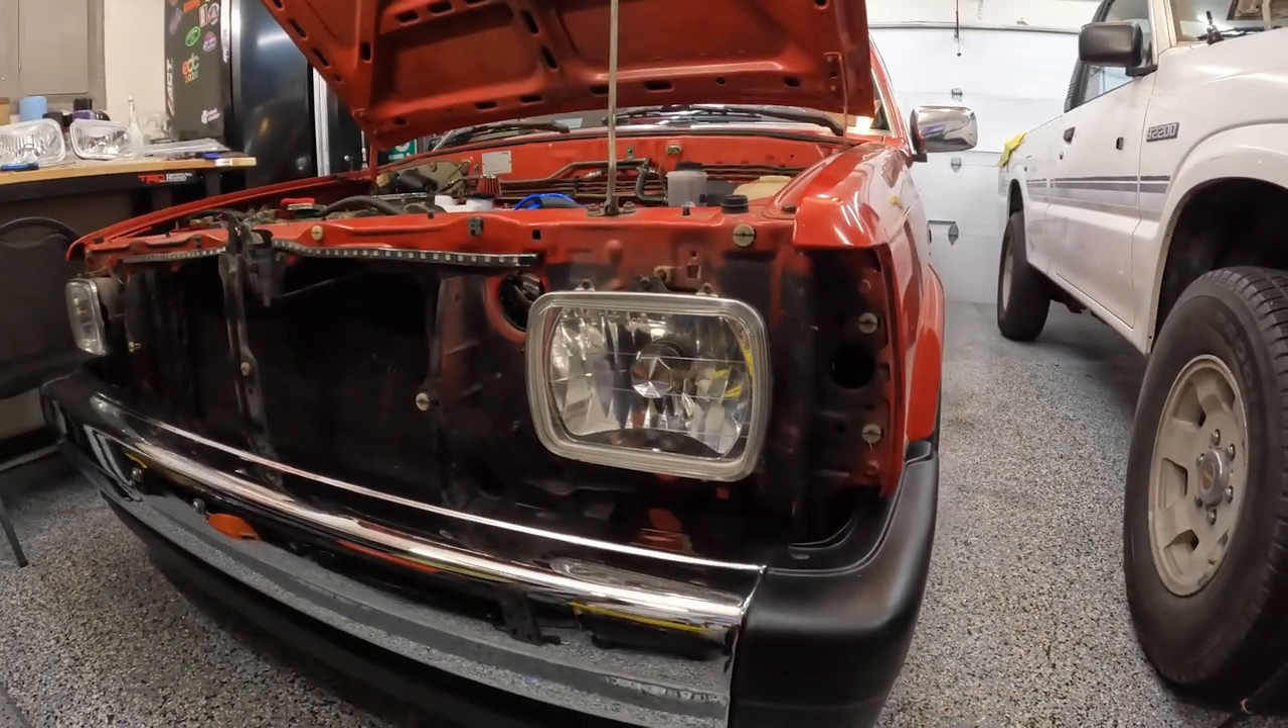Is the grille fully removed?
Yes.